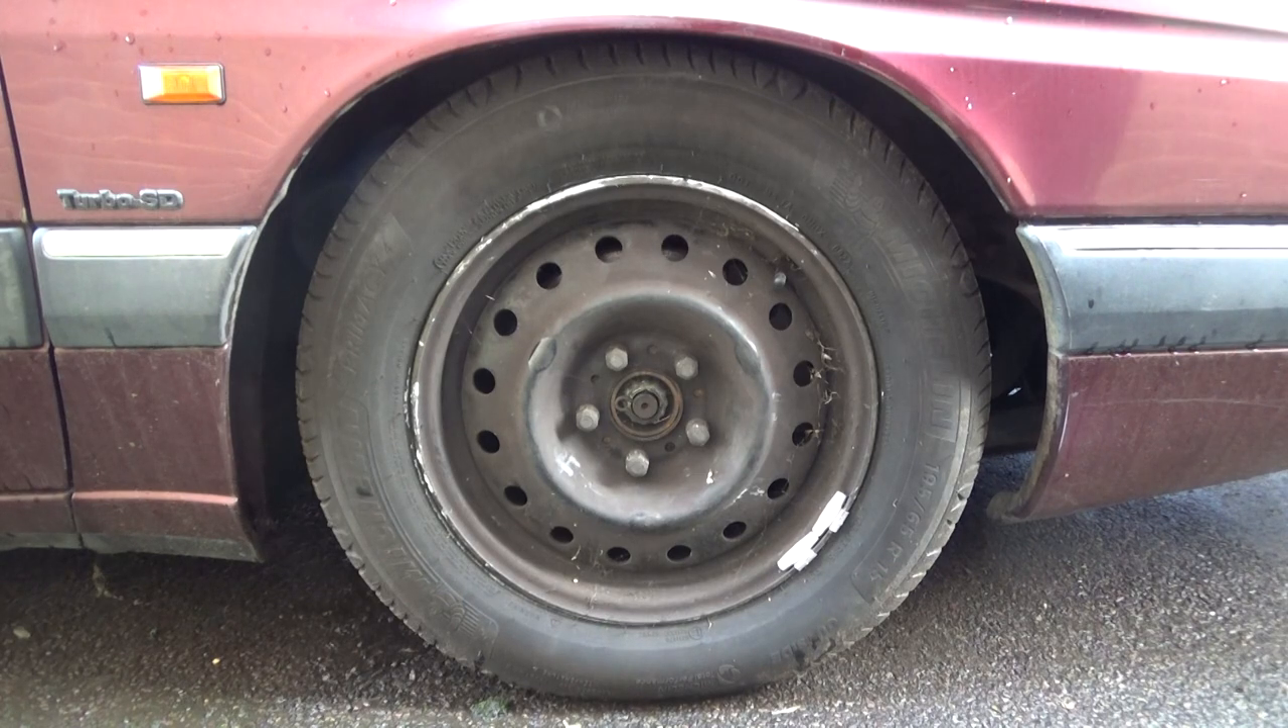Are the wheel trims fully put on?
No.